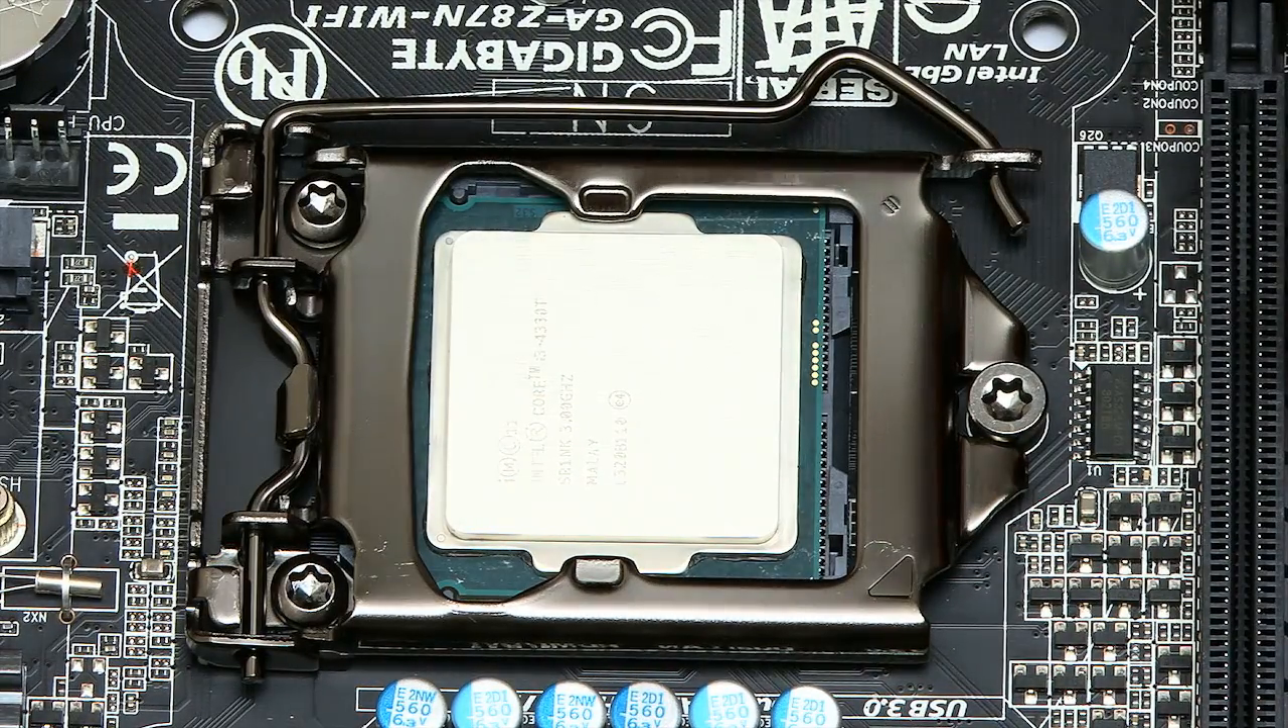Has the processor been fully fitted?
Yes.